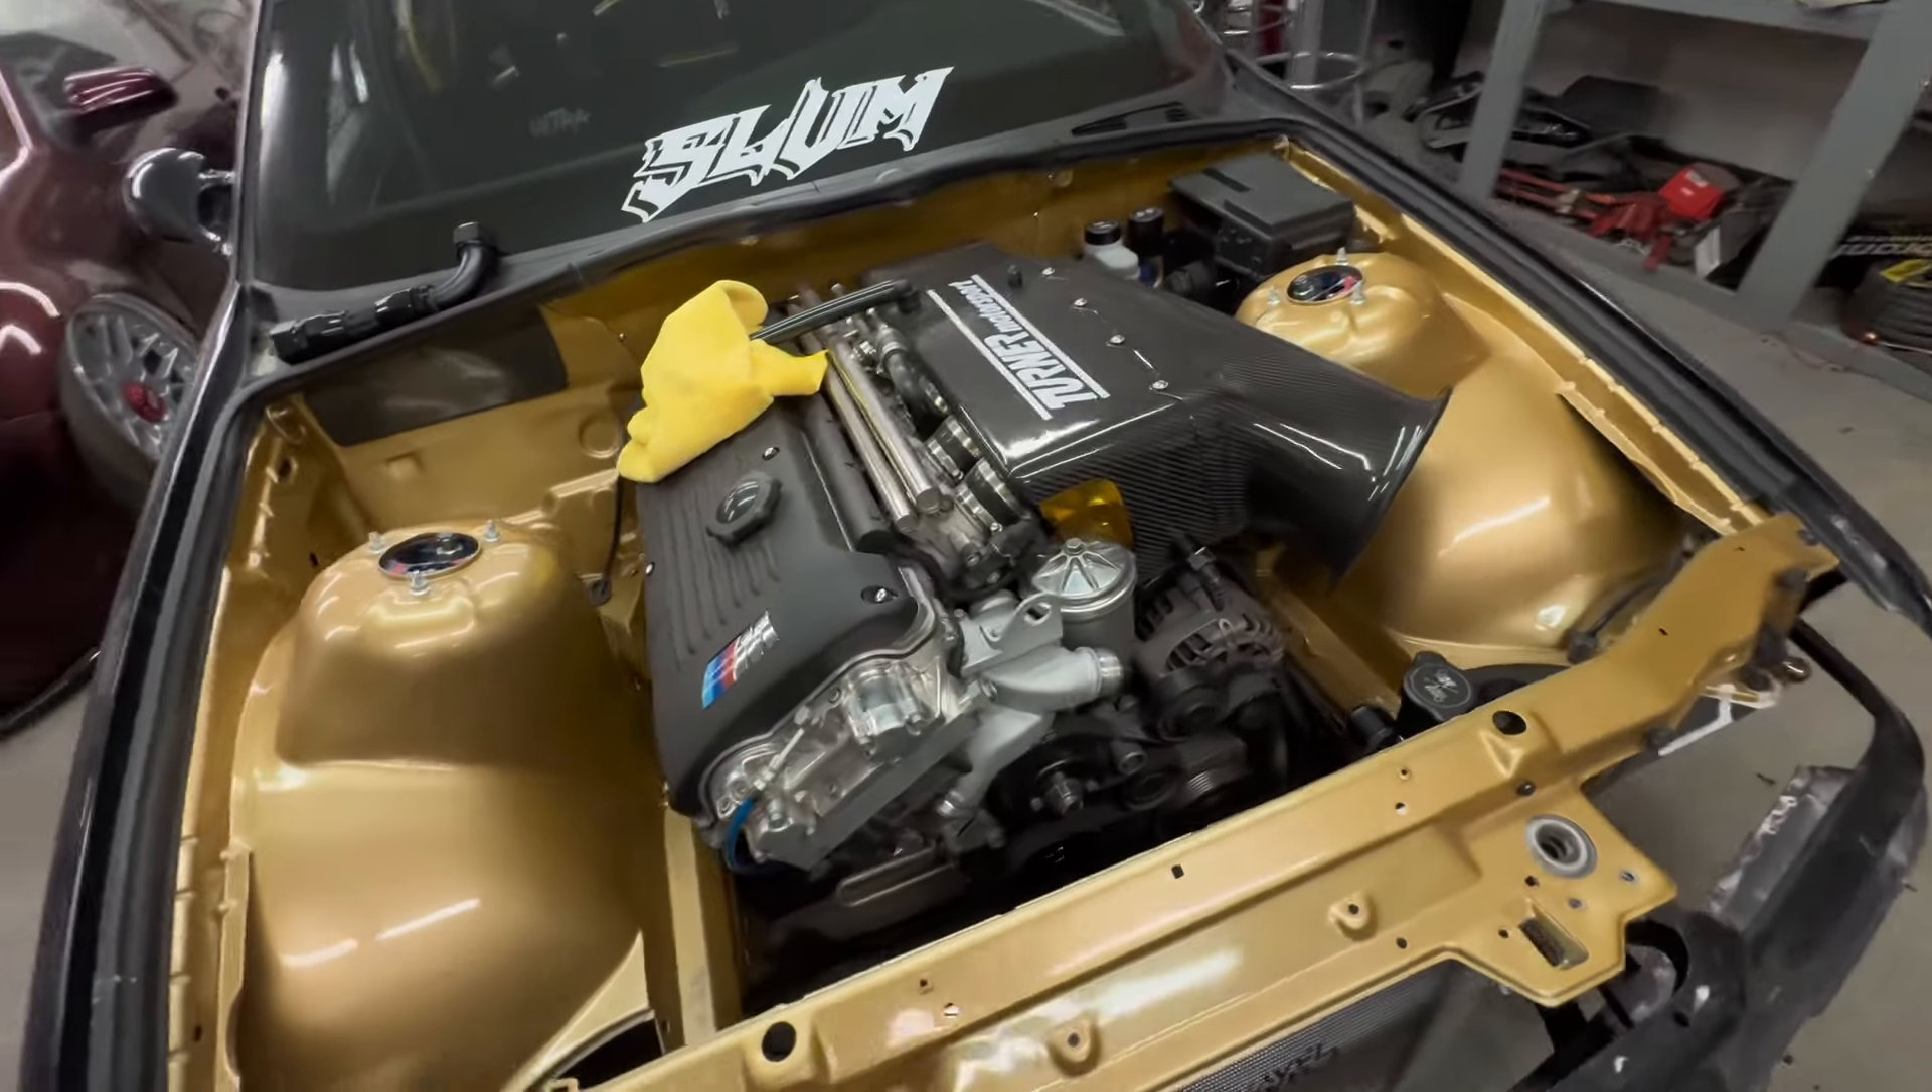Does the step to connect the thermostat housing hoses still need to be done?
Yes.